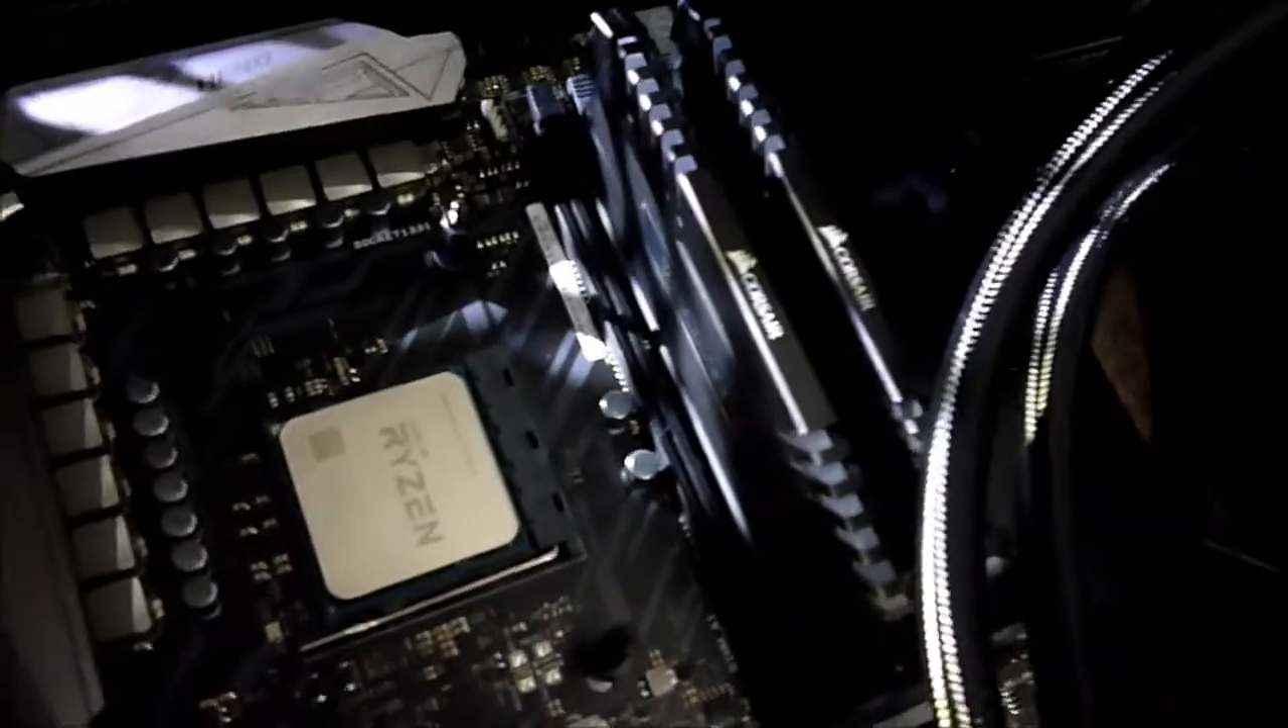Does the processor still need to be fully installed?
No.